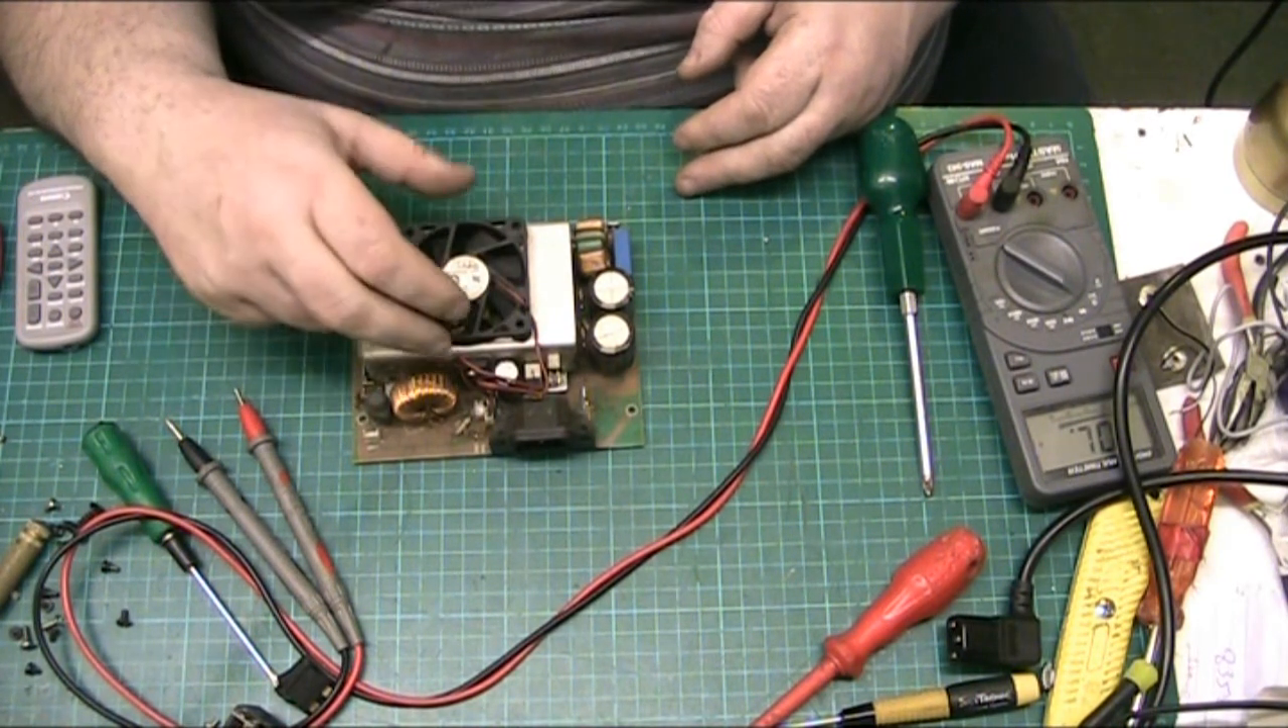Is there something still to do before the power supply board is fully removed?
No.